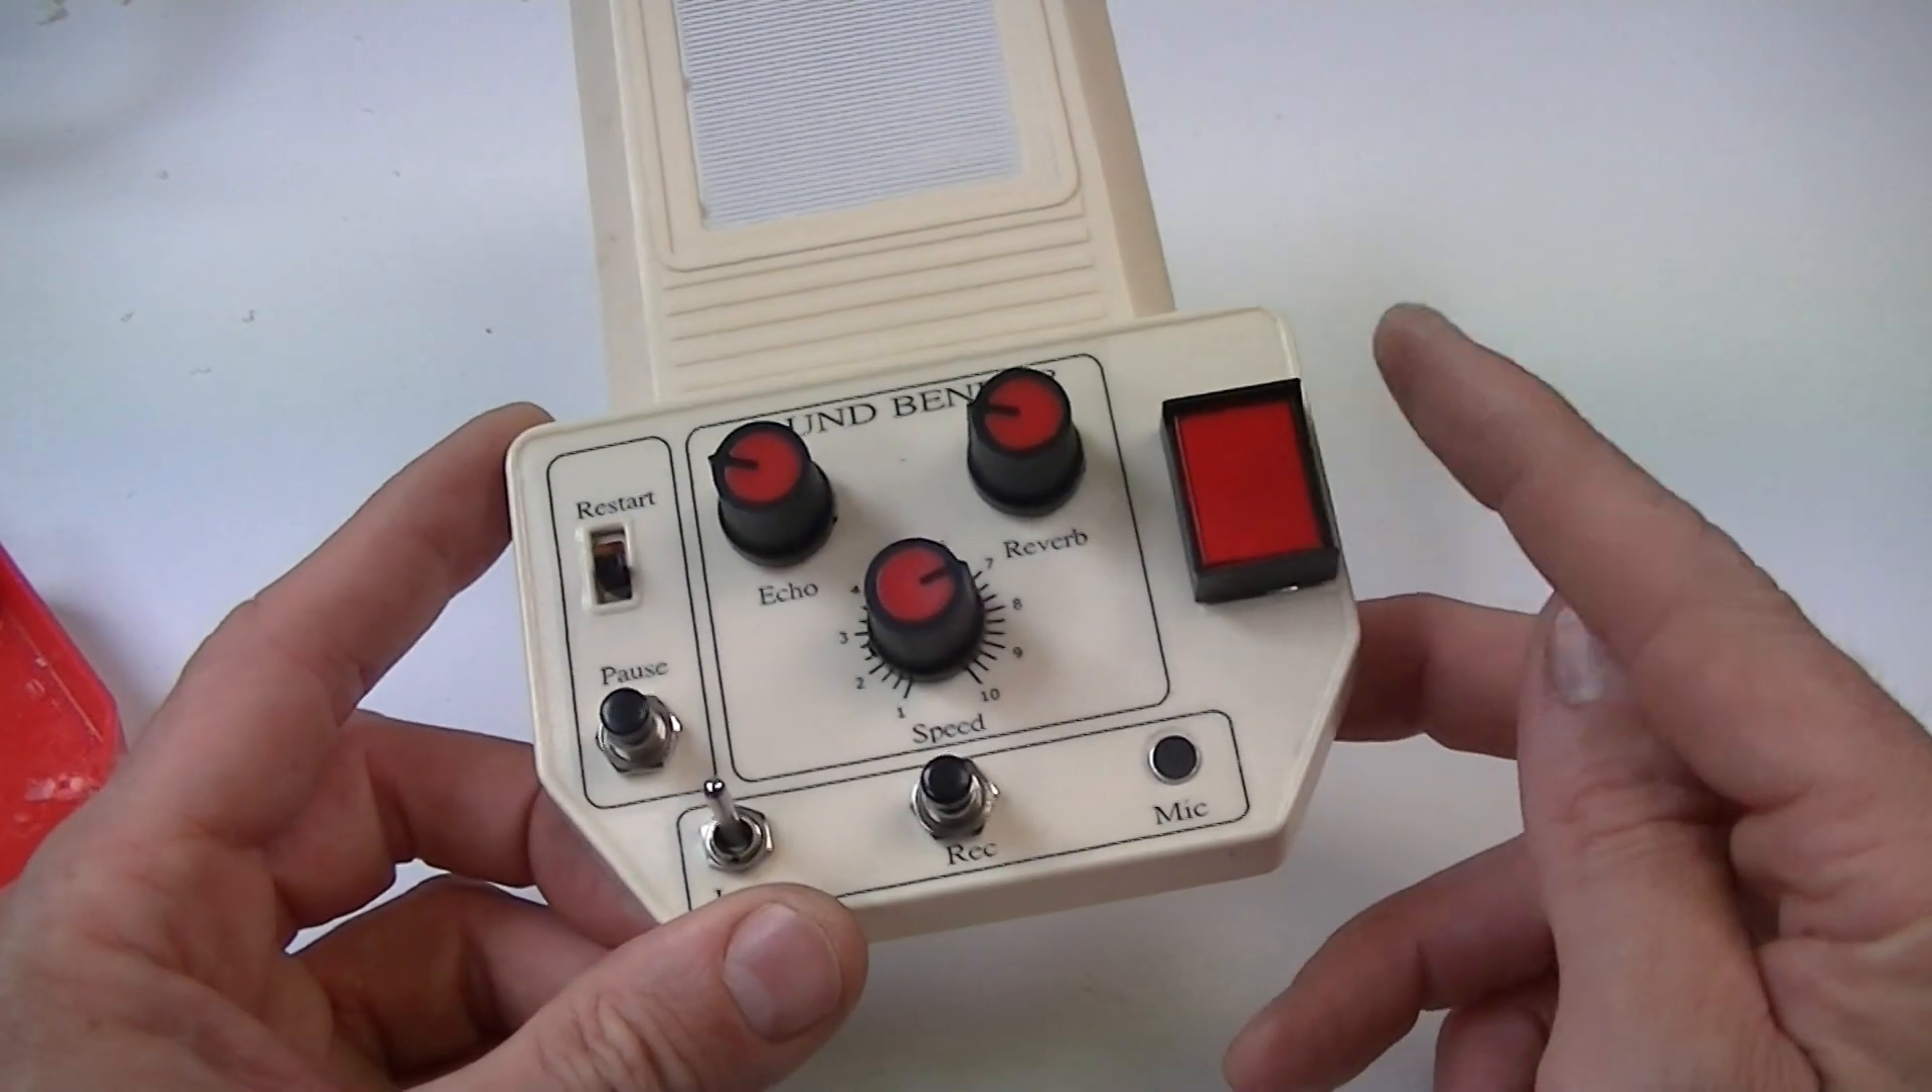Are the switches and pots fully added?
Yes.